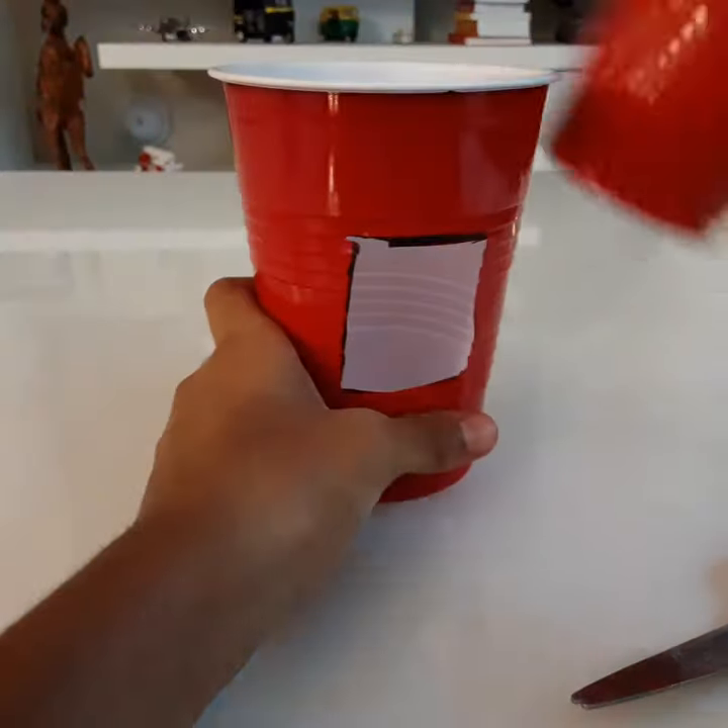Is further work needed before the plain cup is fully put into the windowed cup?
Yes.